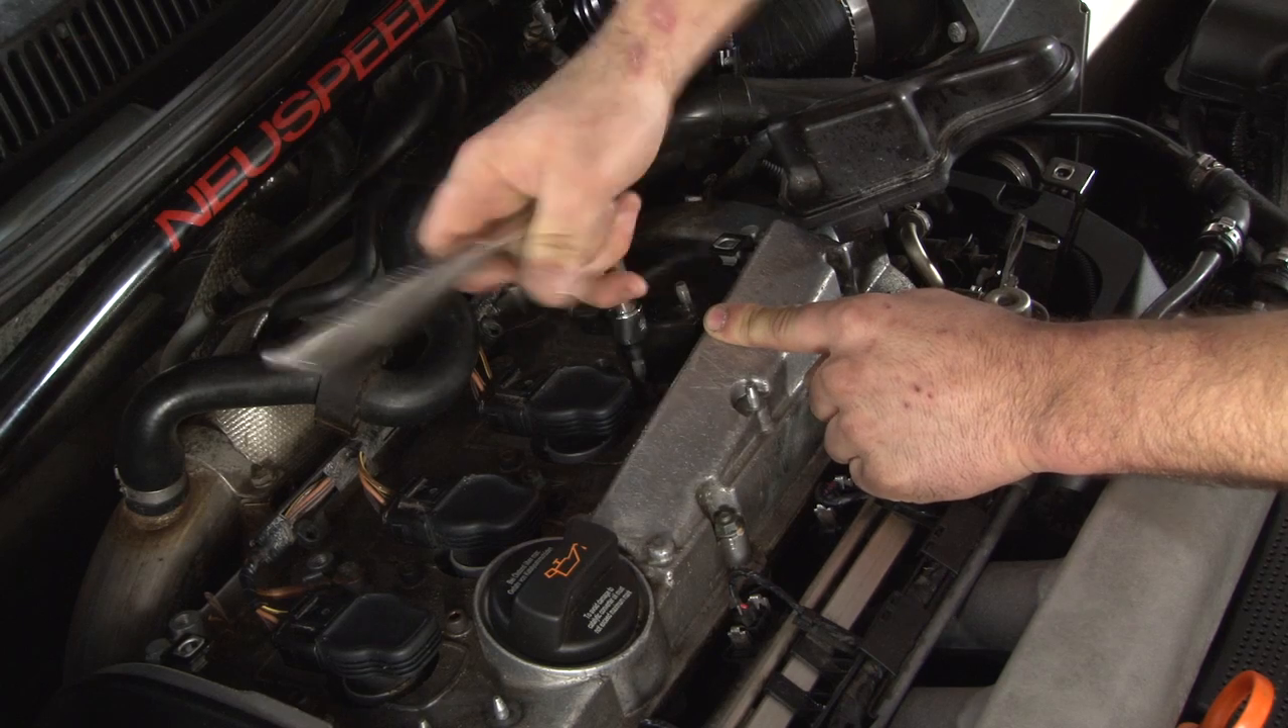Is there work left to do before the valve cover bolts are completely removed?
Yes.